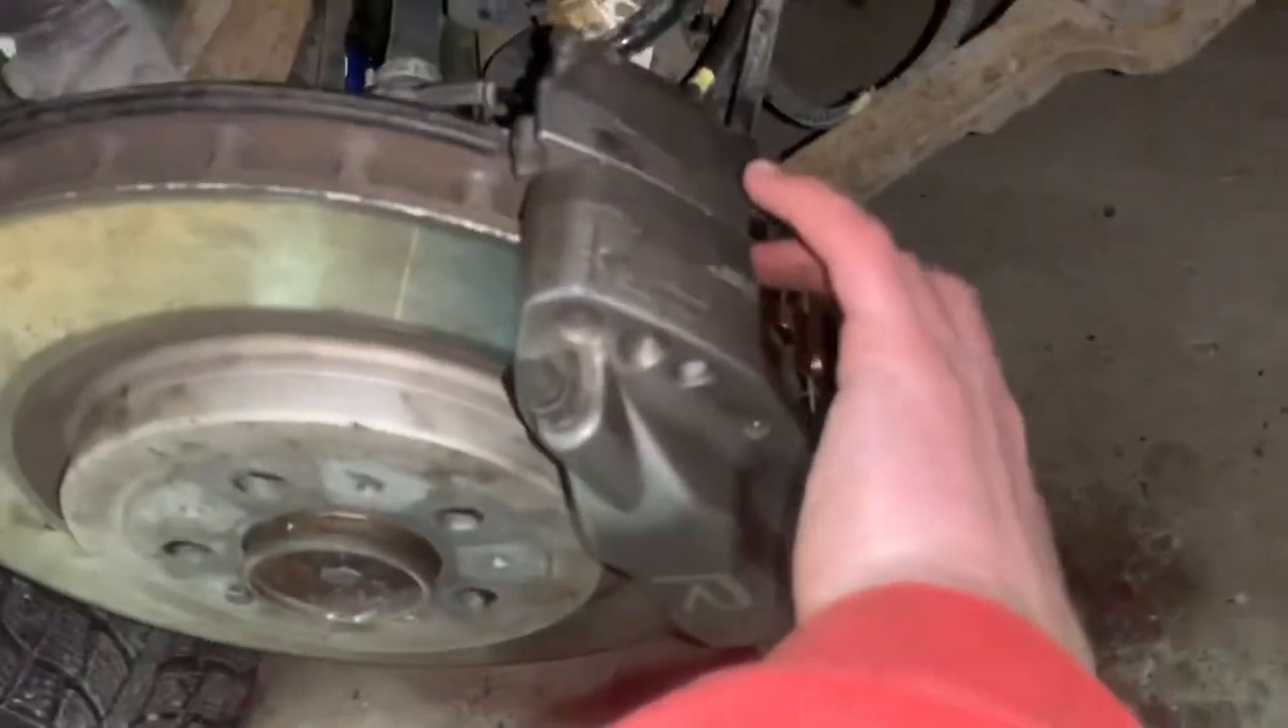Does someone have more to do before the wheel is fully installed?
Yes.